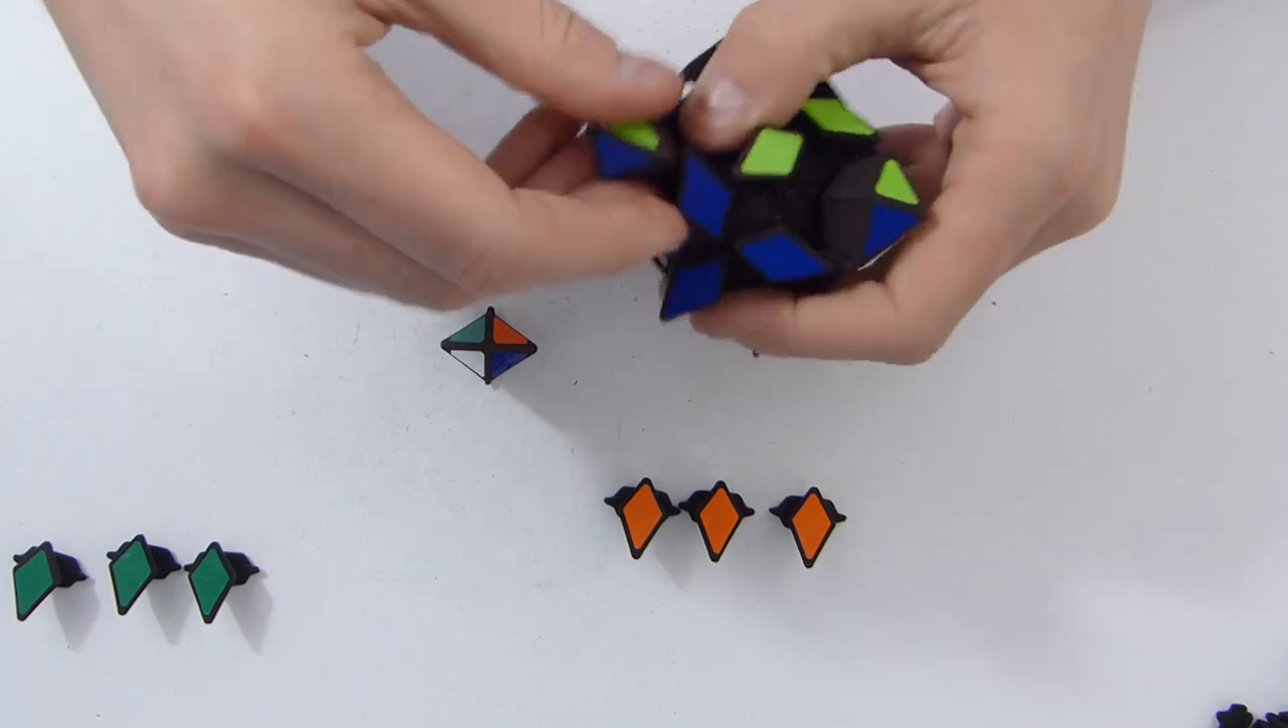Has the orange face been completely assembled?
No.